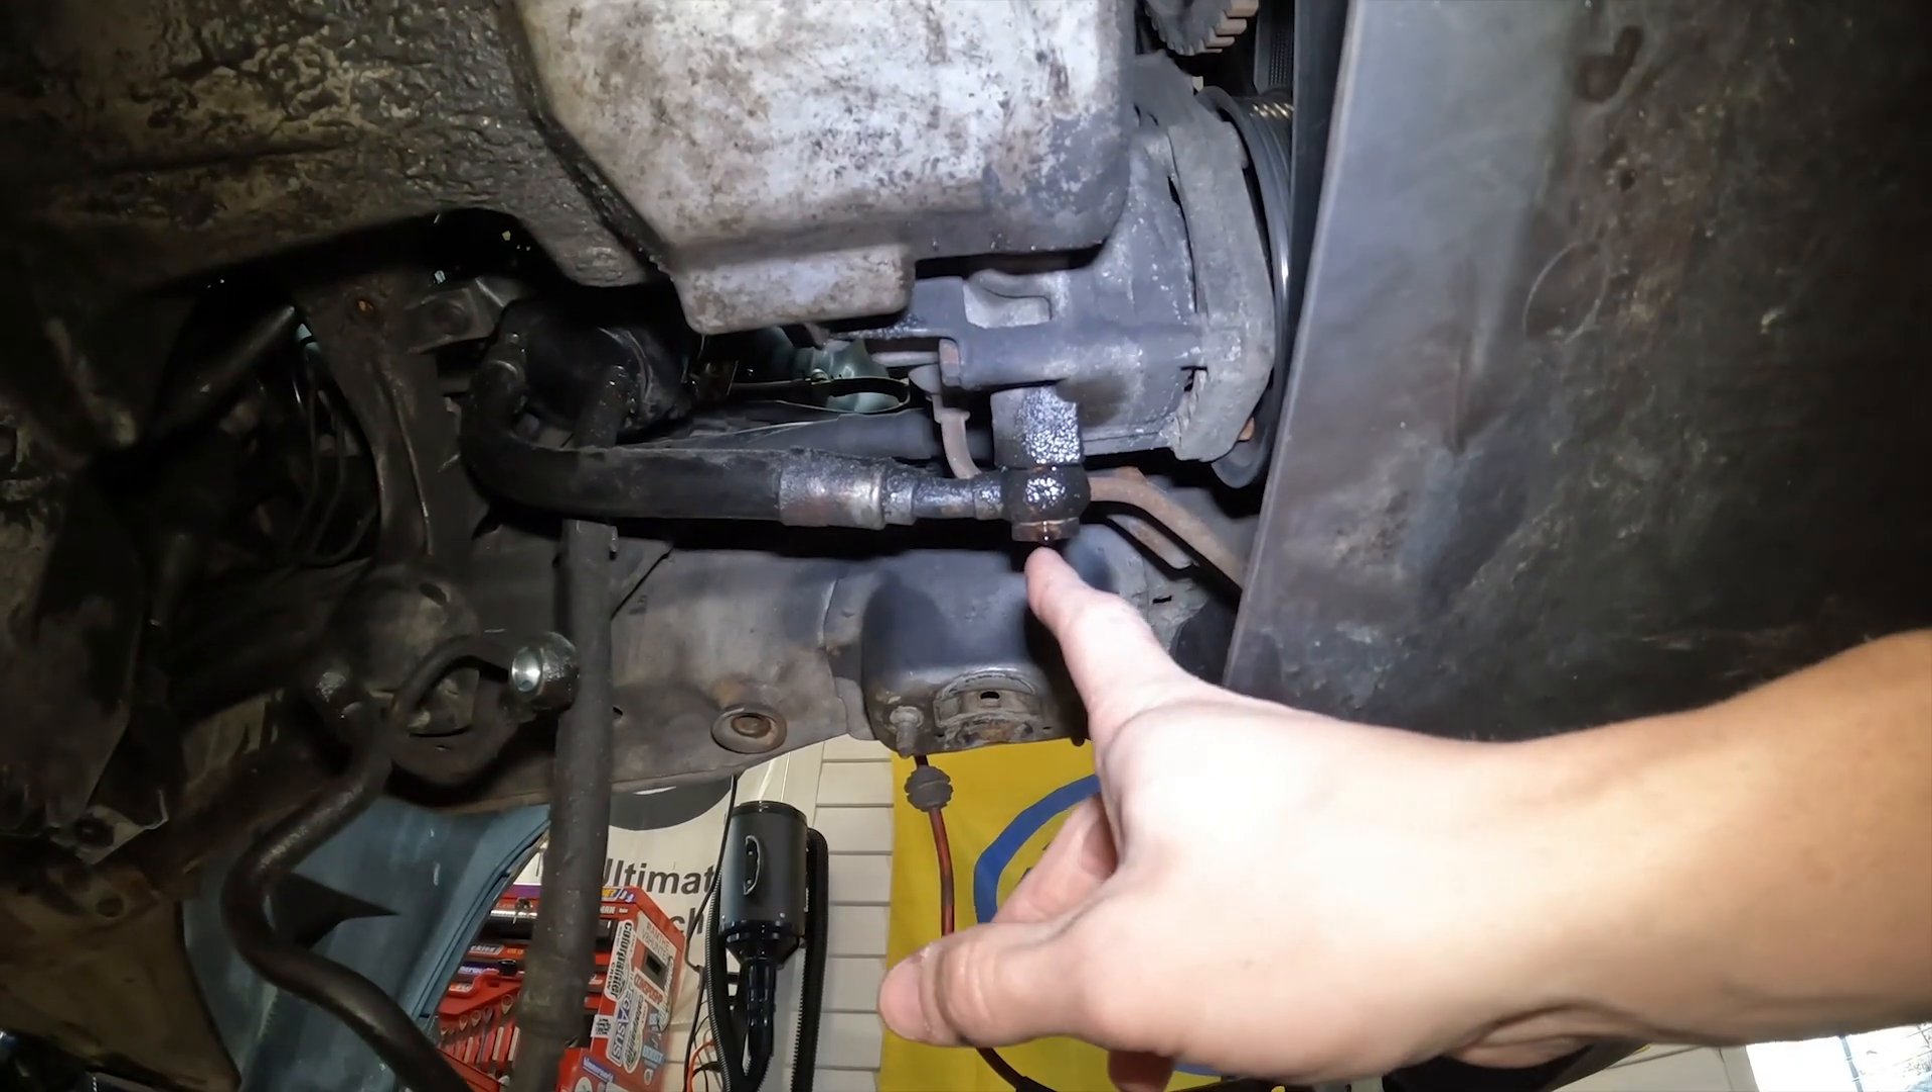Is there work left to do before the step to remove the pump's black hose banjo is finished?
Yes.